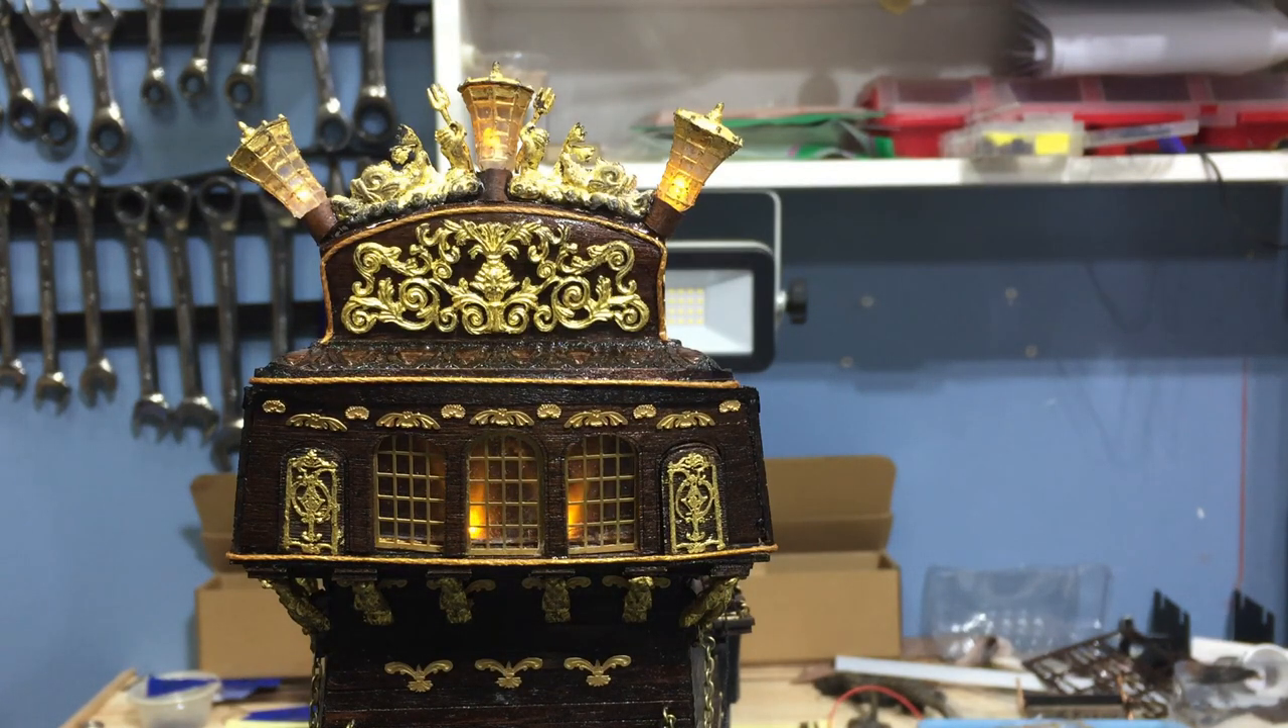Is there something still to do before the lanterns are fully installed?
No.